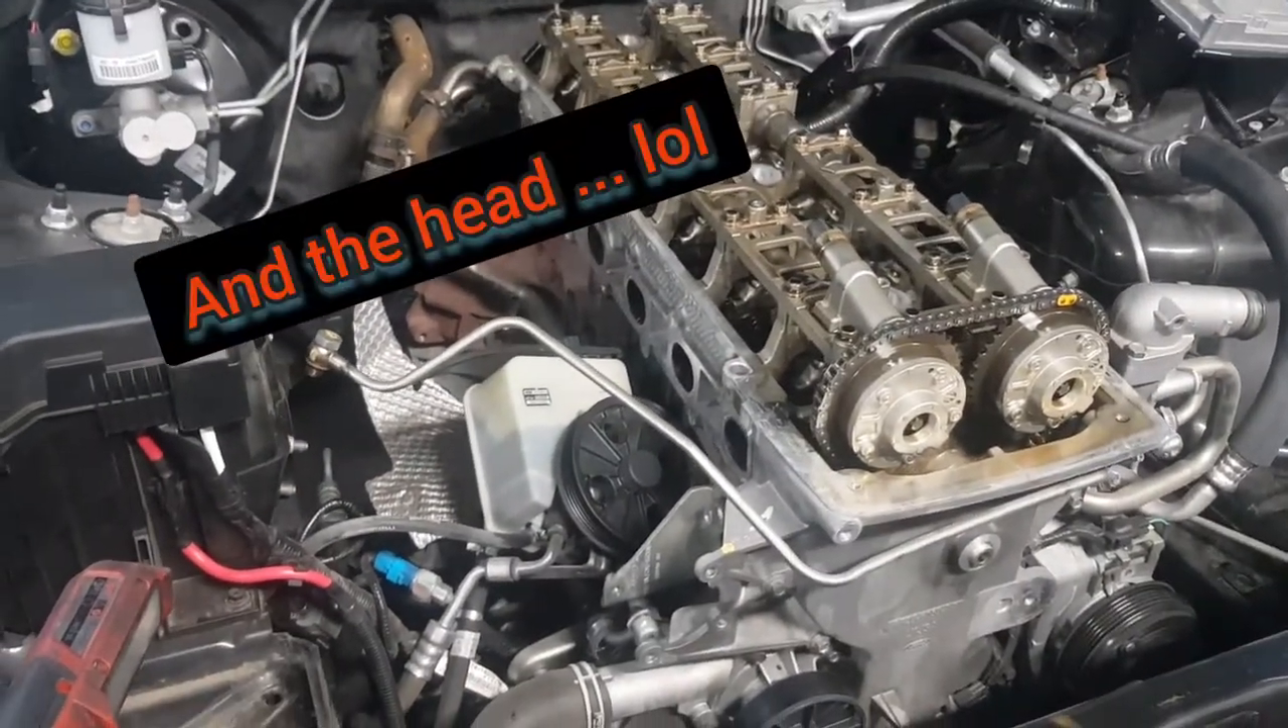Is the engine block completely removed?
No.